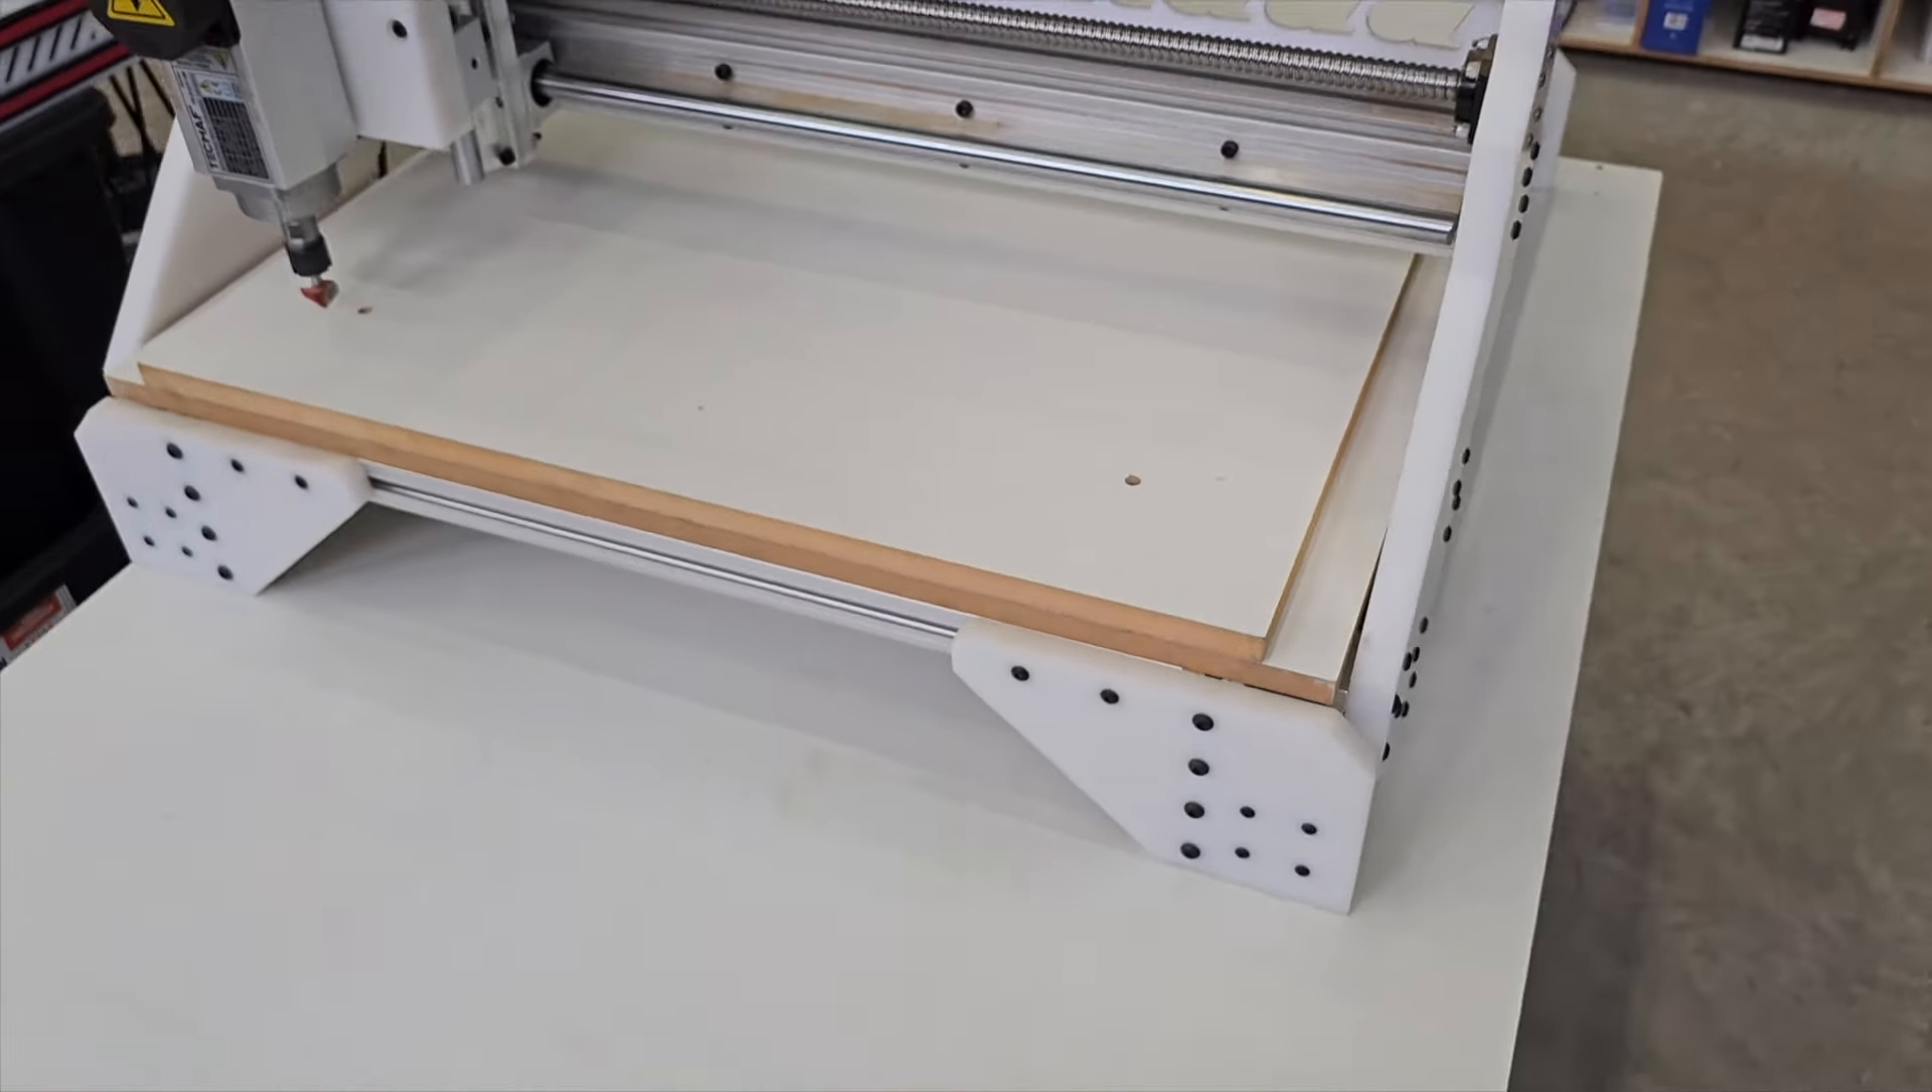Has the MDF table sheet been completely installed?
Yes.